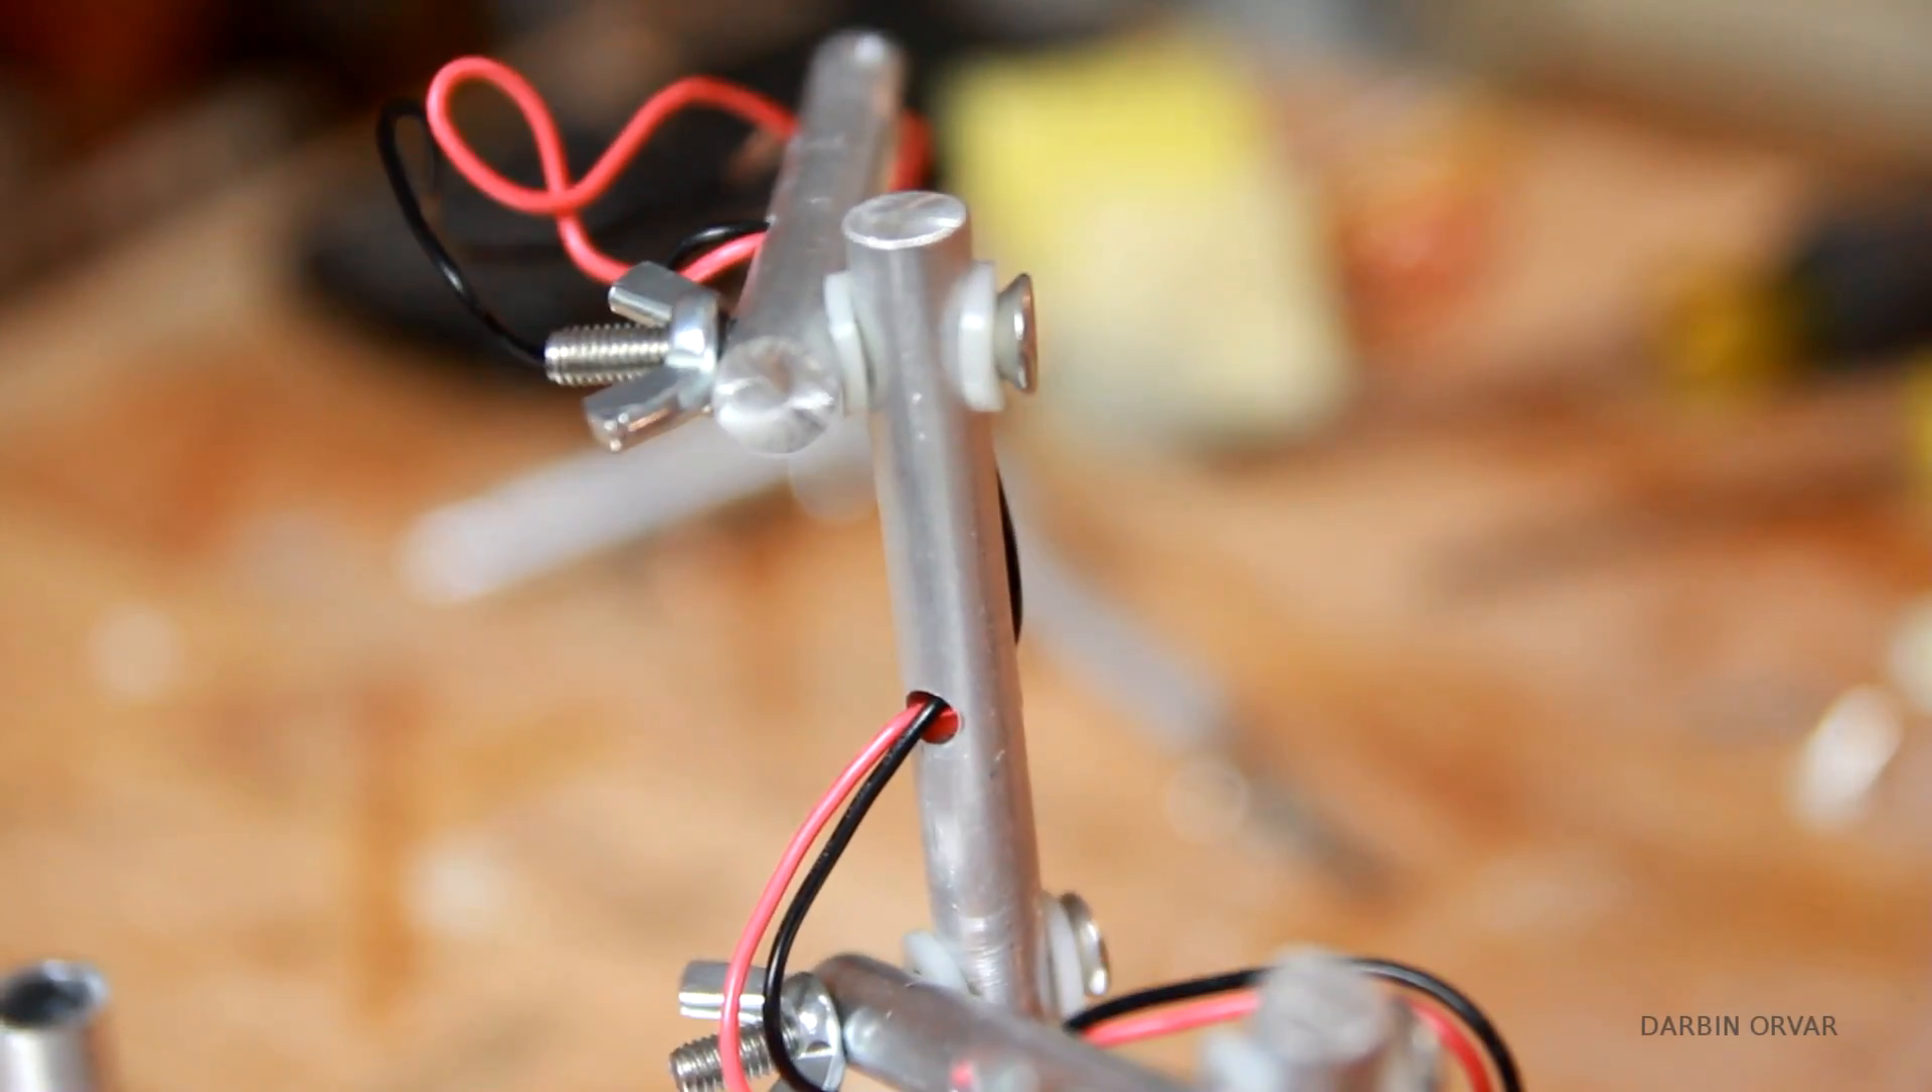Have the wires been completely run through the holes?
Yes.